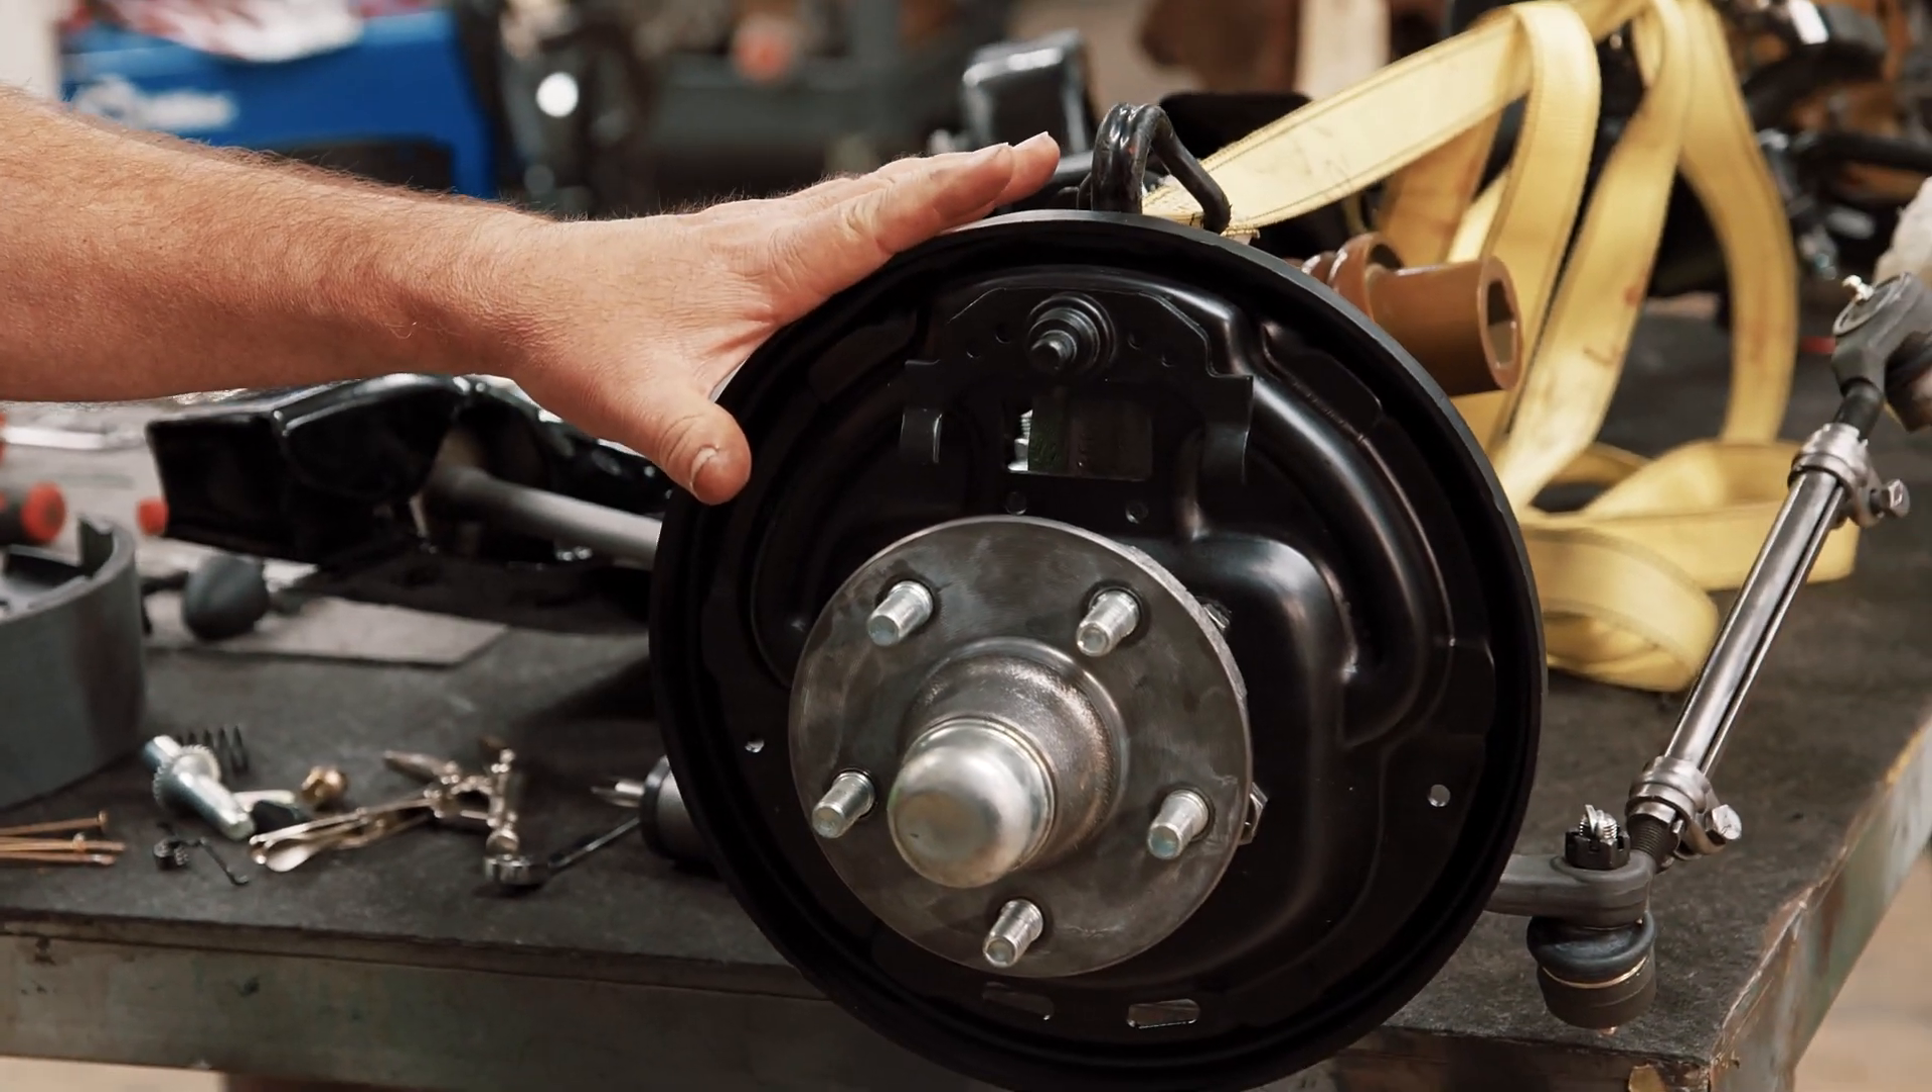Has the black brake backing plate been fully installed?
Yes.